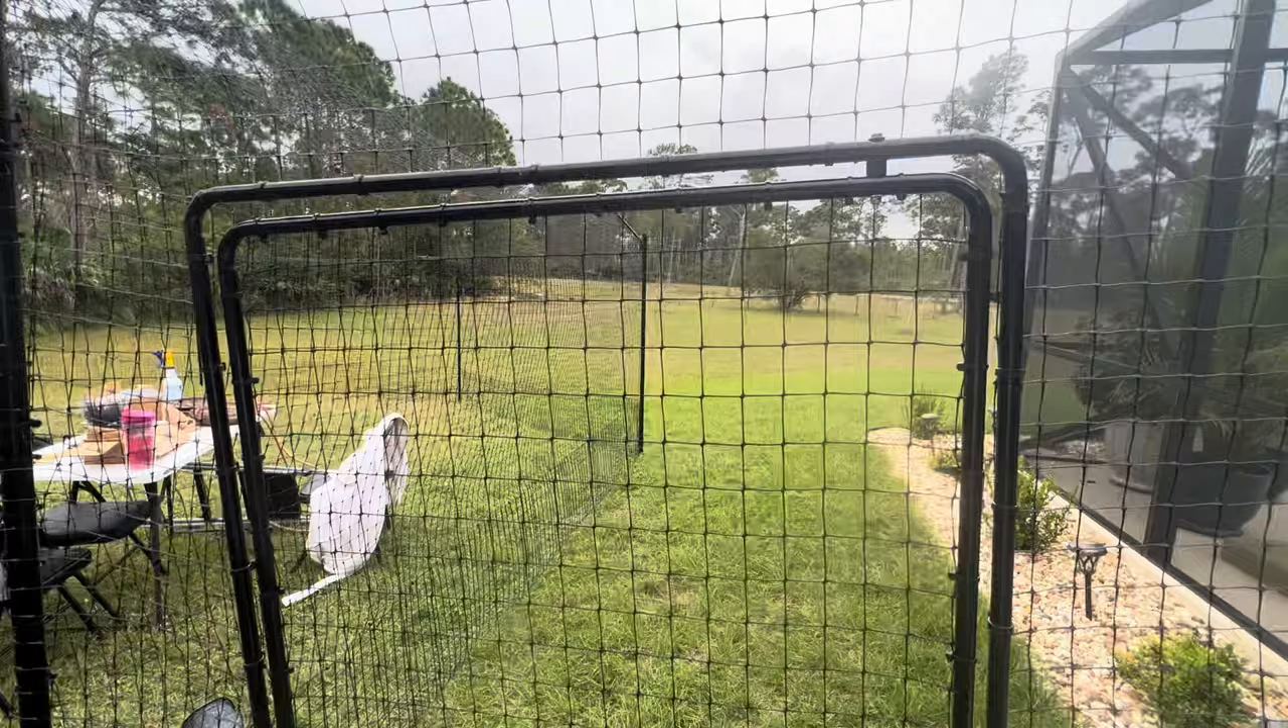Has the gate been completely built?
Yes.